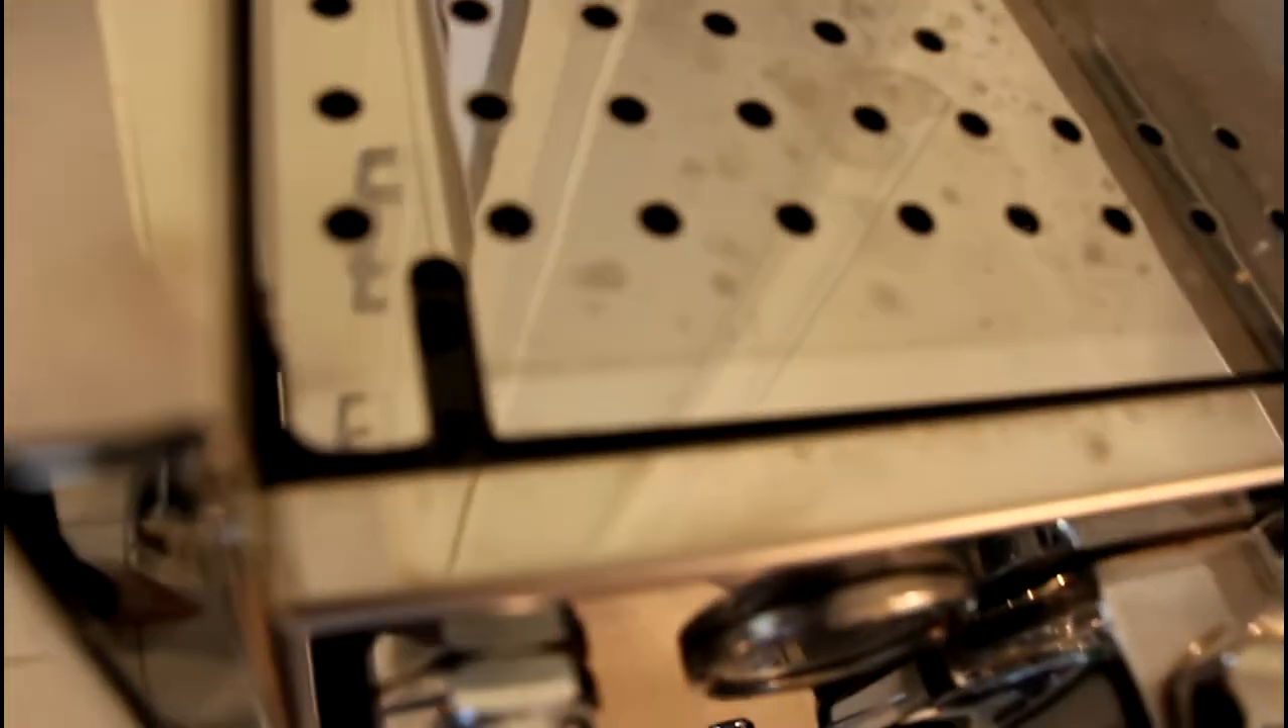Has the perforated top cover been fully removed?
No.